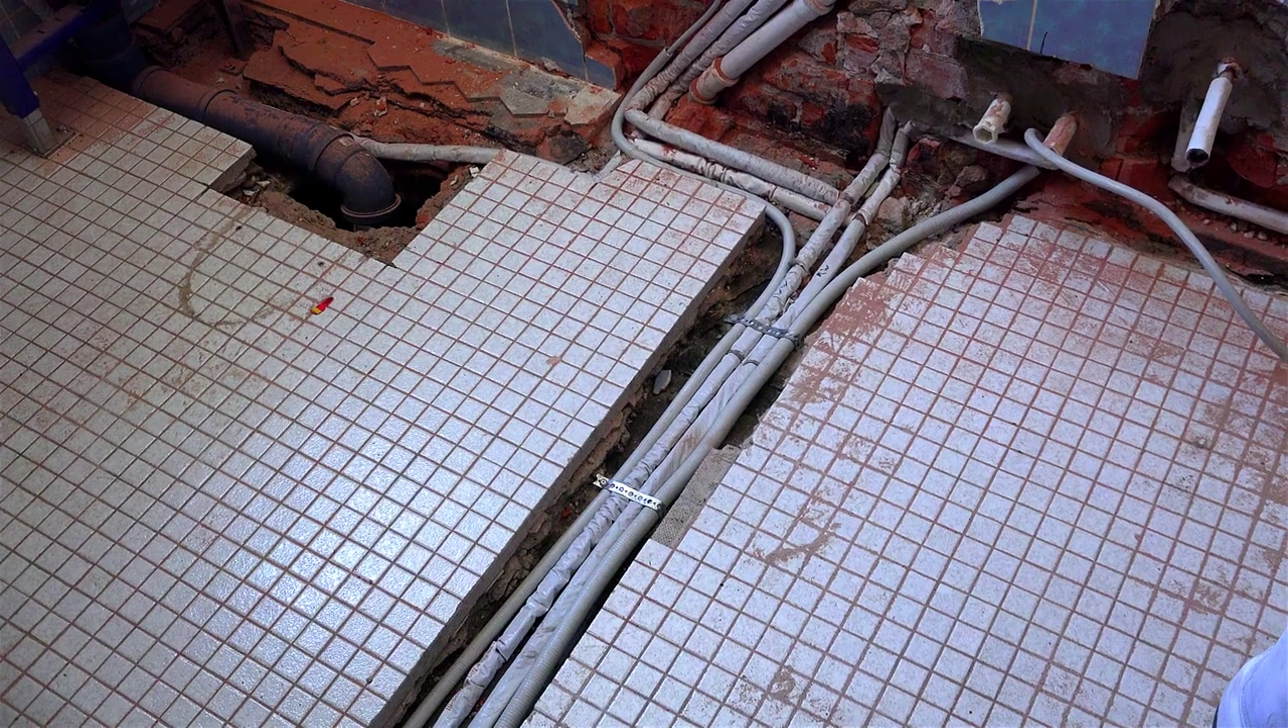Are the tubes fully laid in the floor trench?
Yes.